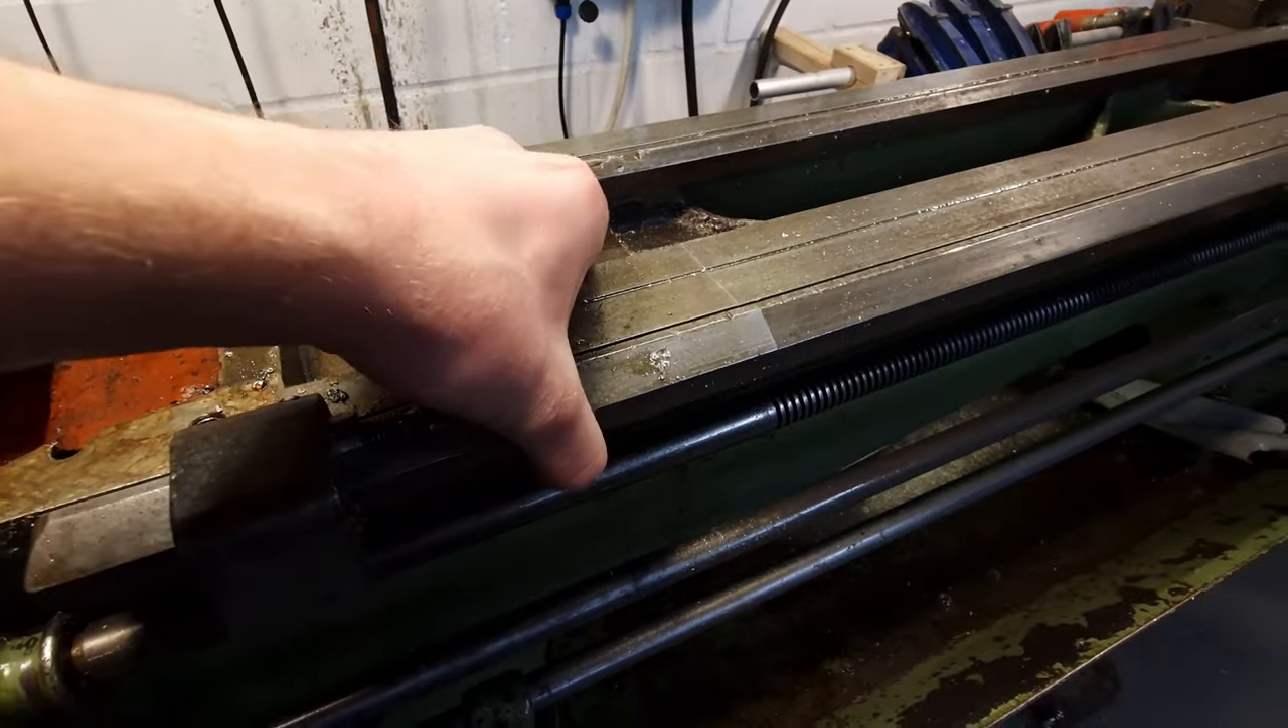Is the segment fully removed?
No.